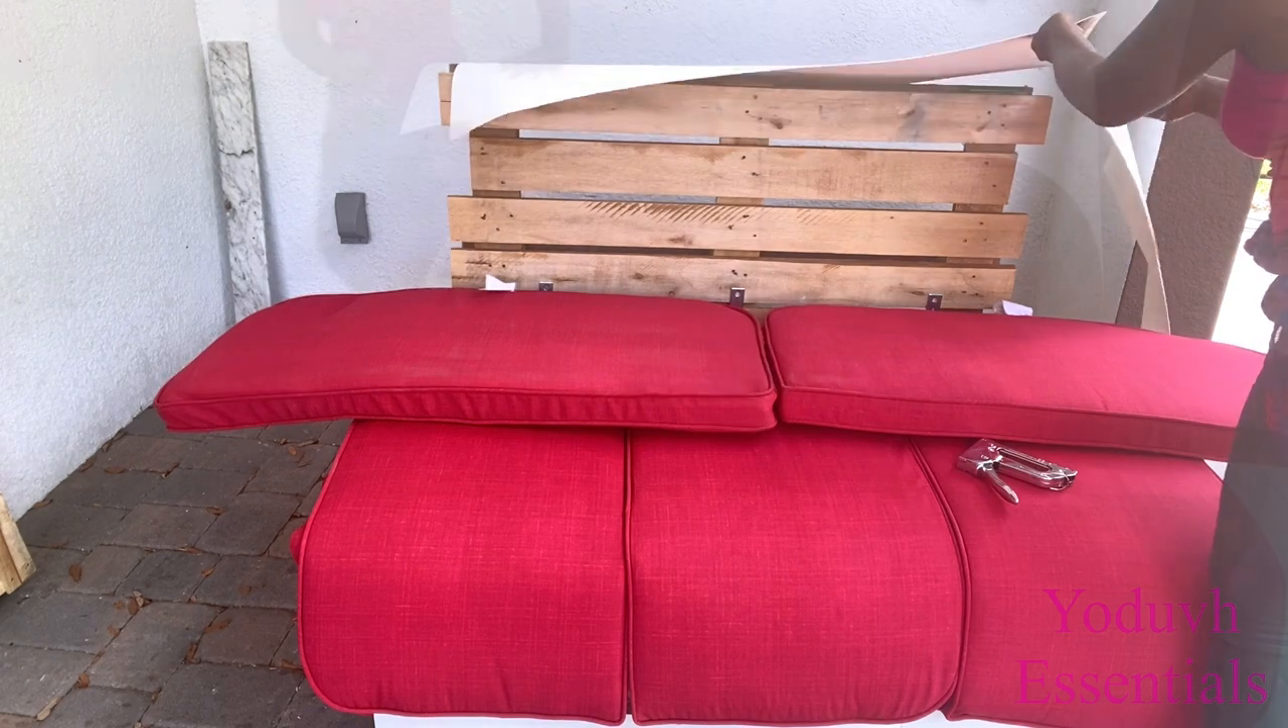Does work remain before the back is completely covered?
Yes.